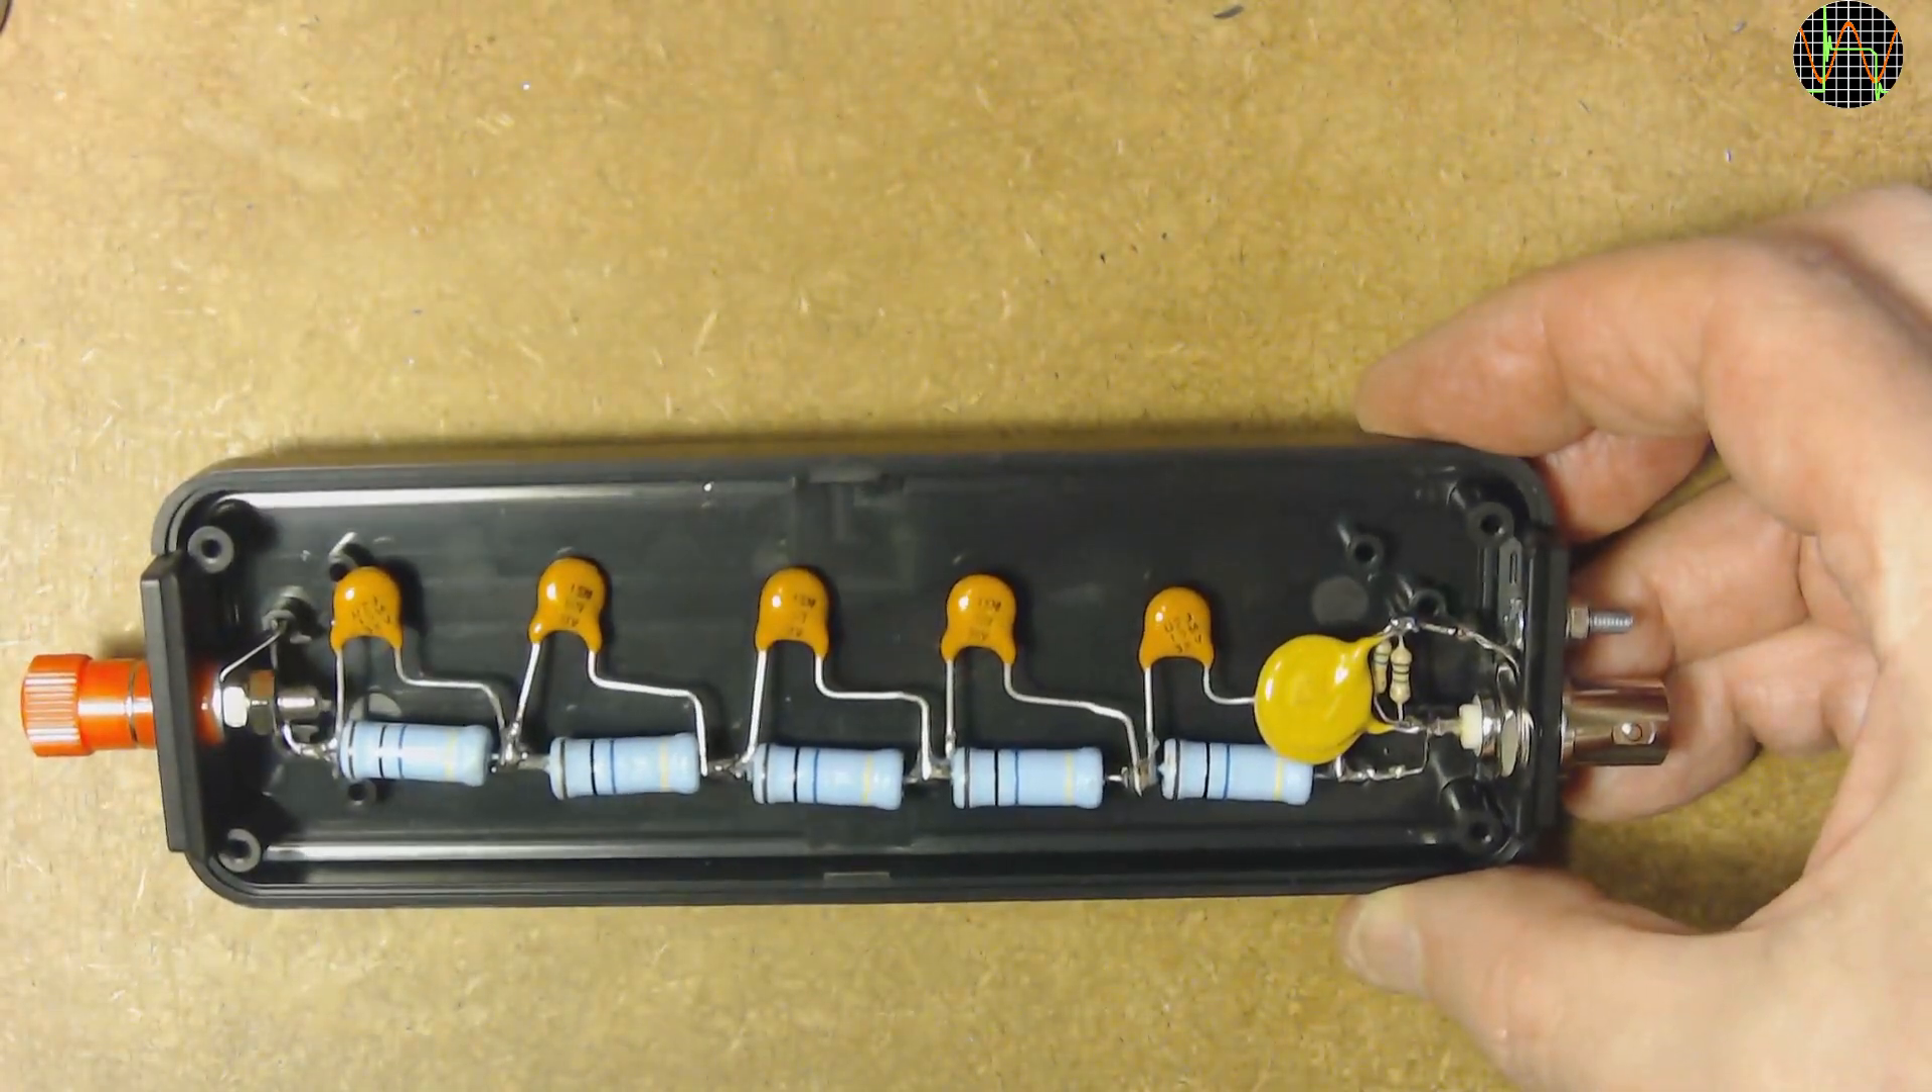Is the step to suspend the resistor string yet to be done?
No.